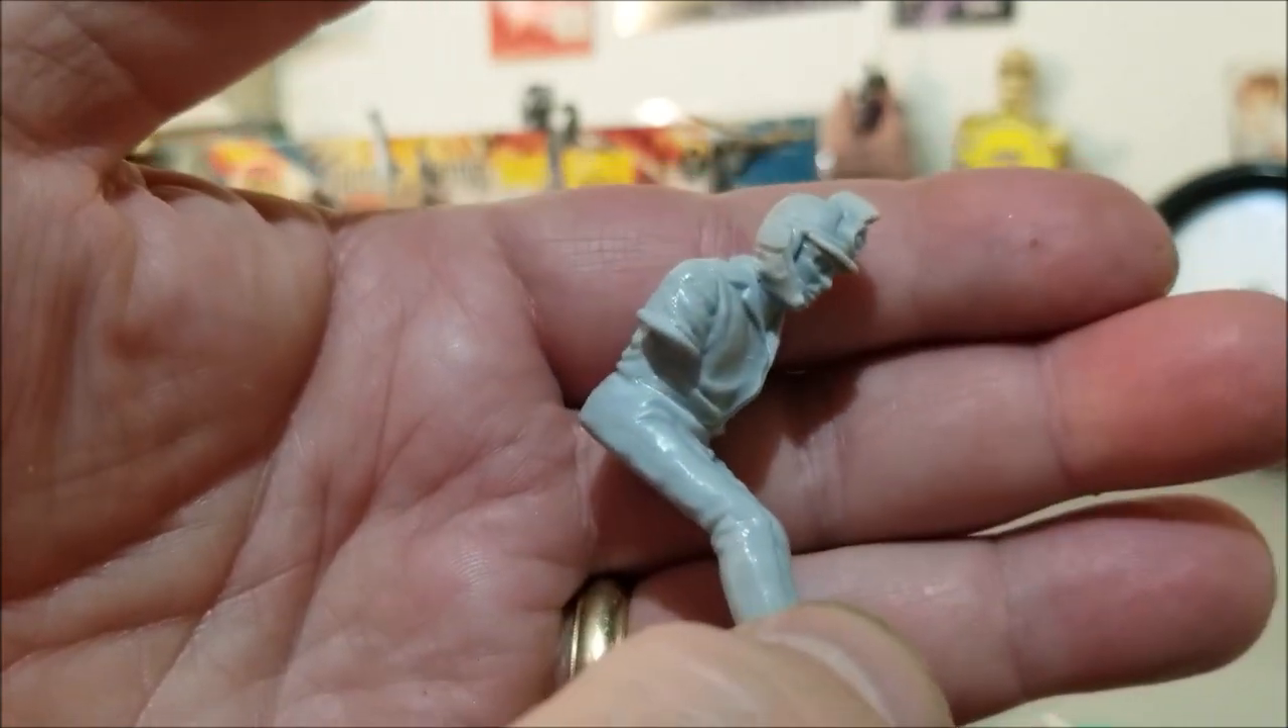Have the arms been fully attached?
No.